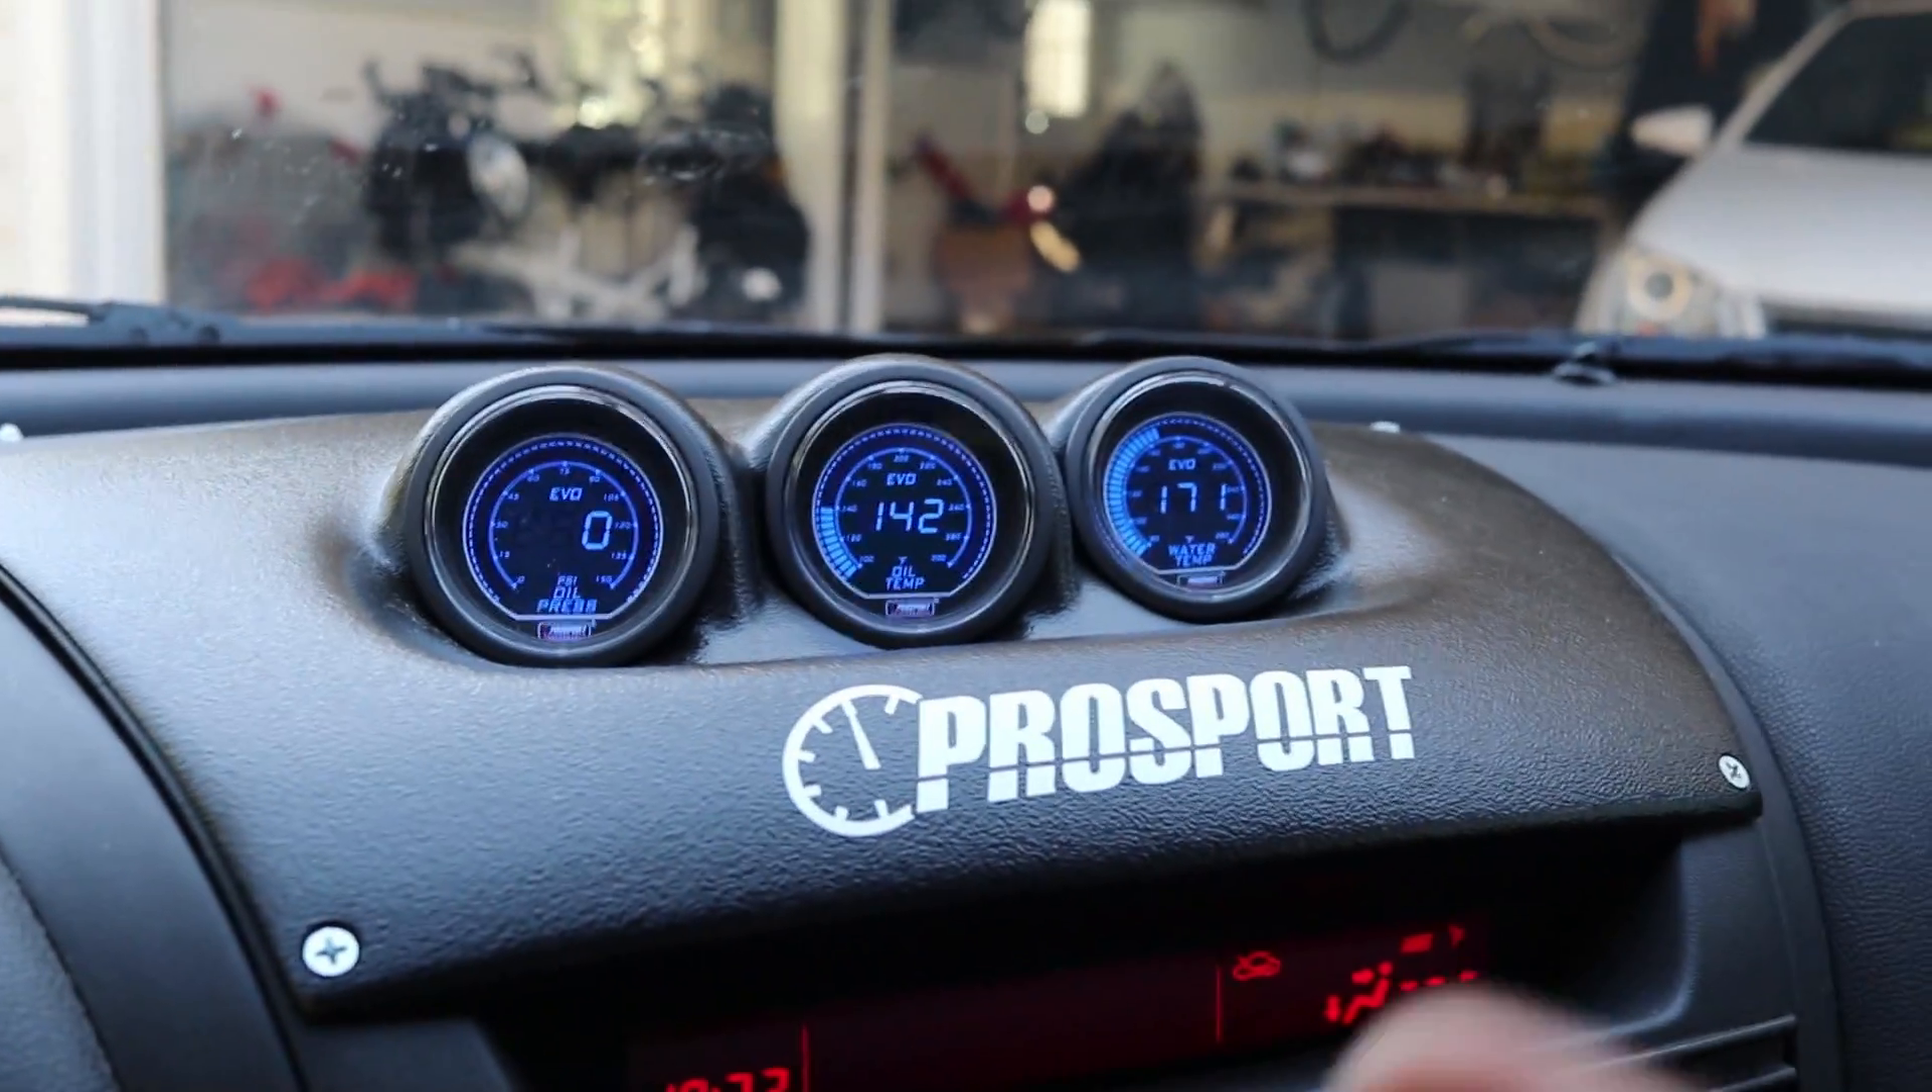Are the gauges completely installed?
Yes.